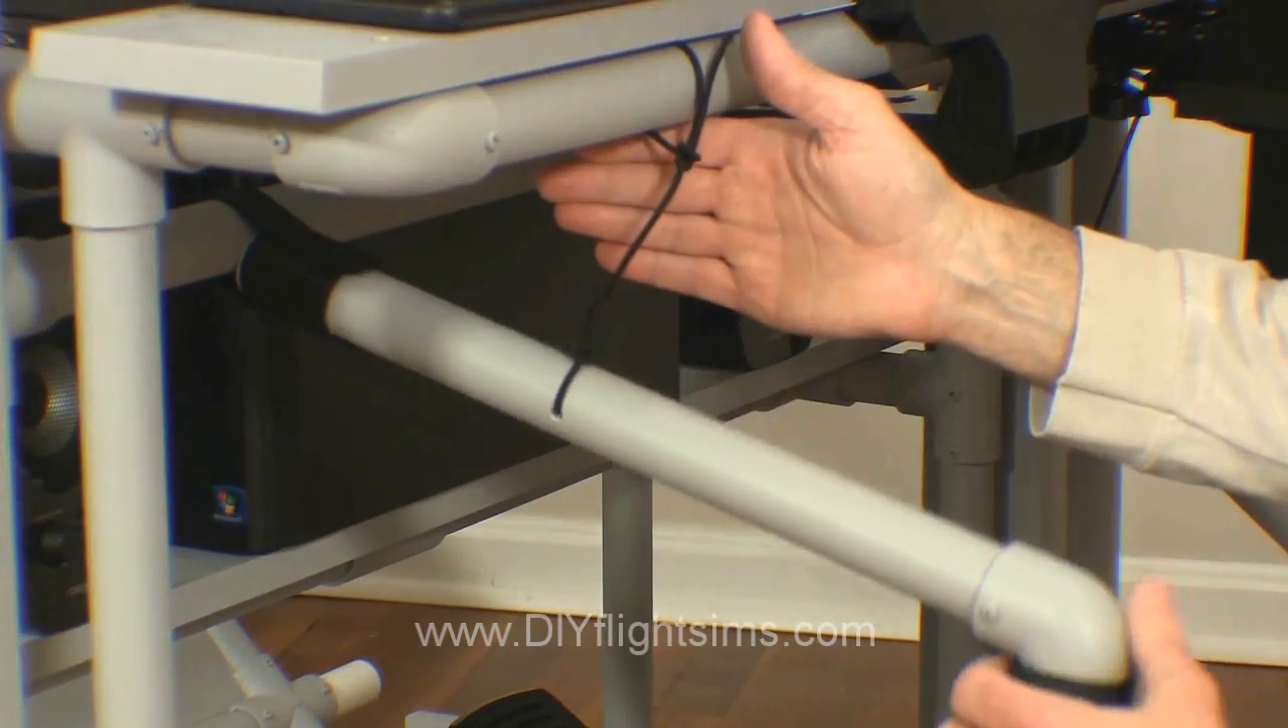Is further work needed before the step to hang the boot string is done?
No.